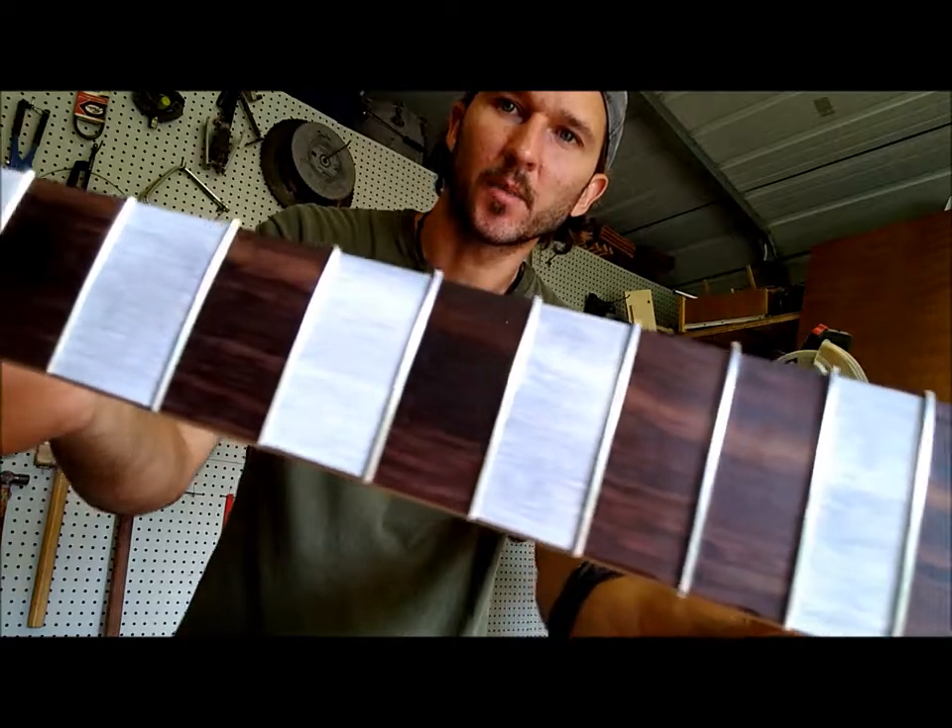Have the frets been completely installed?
Yes.